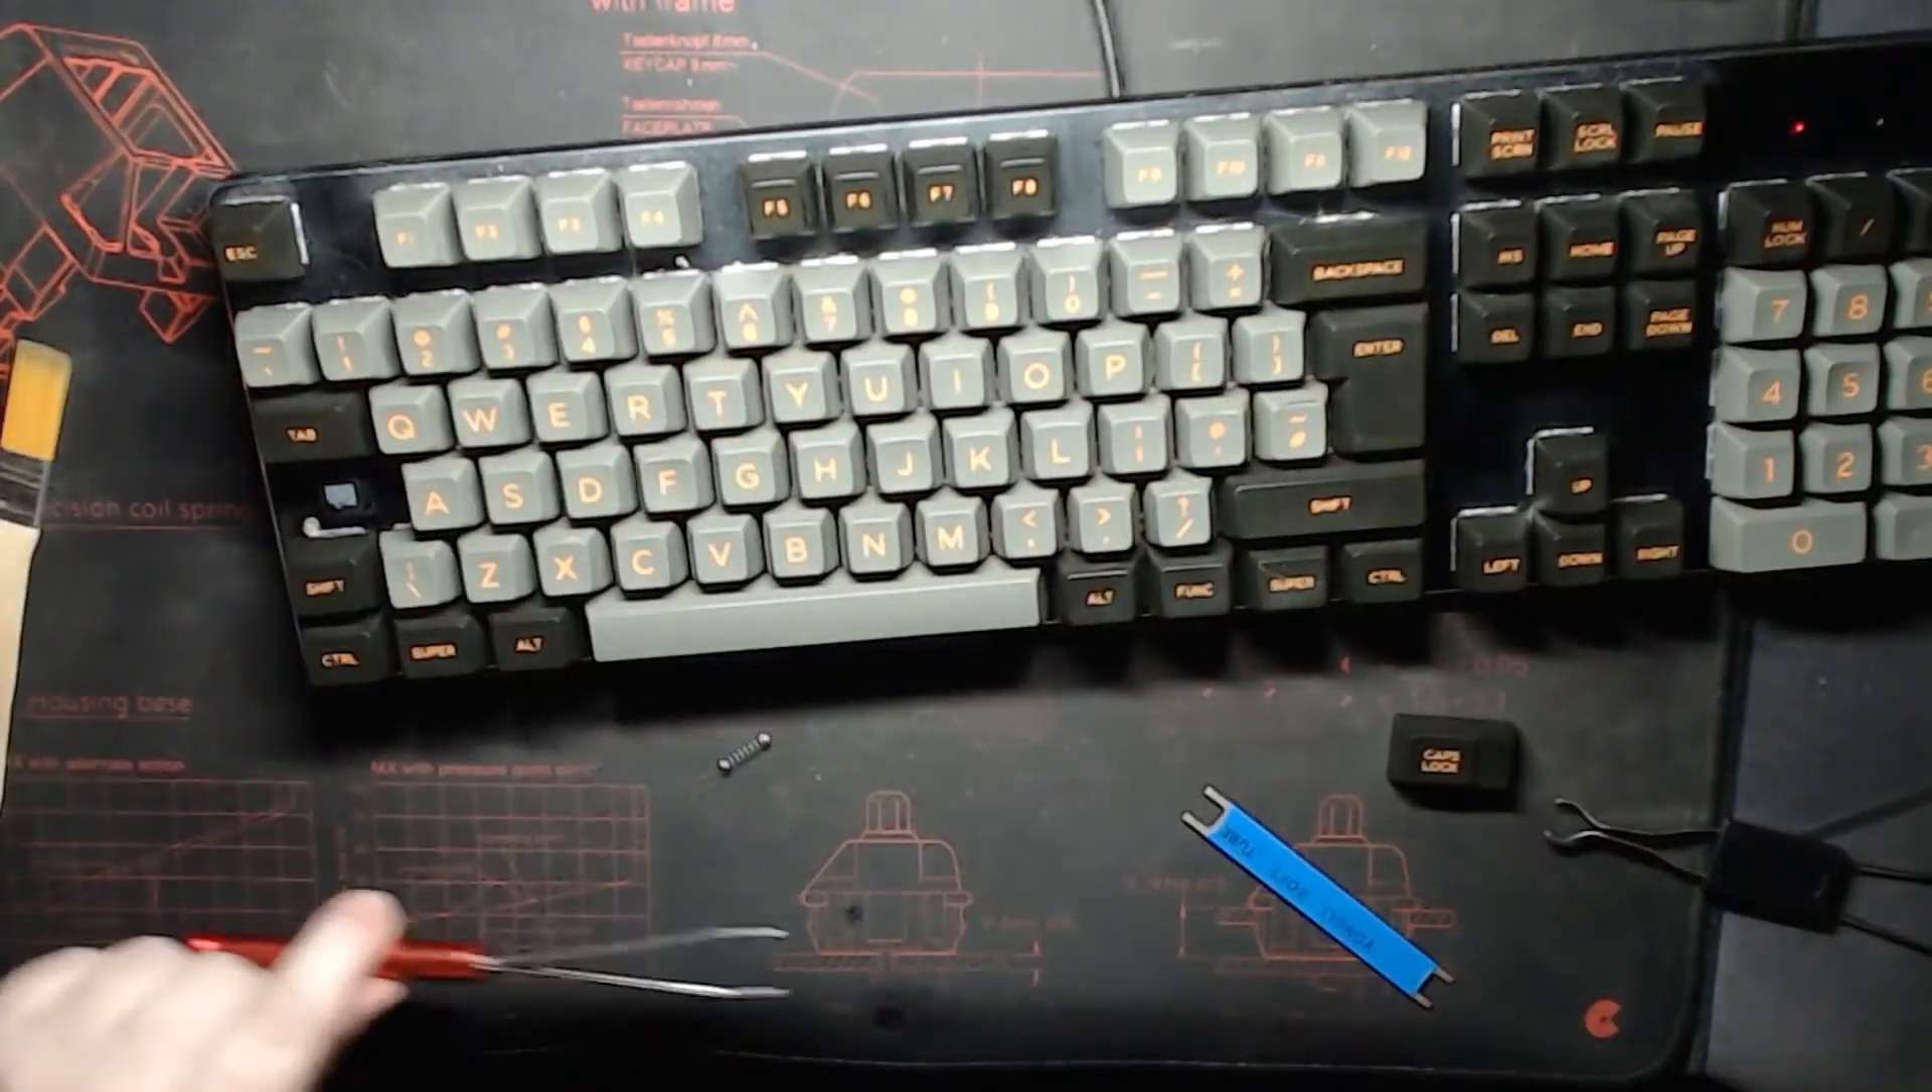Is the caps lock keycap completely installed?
No.